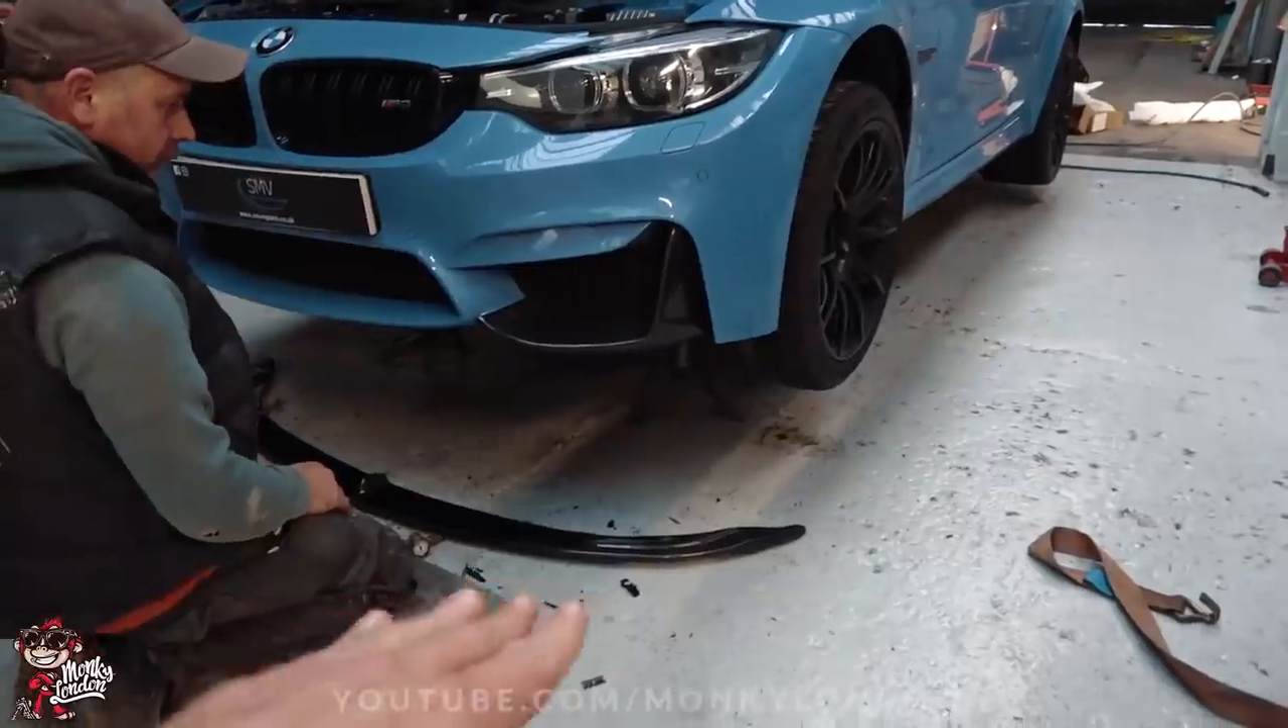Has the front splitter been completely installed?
No.